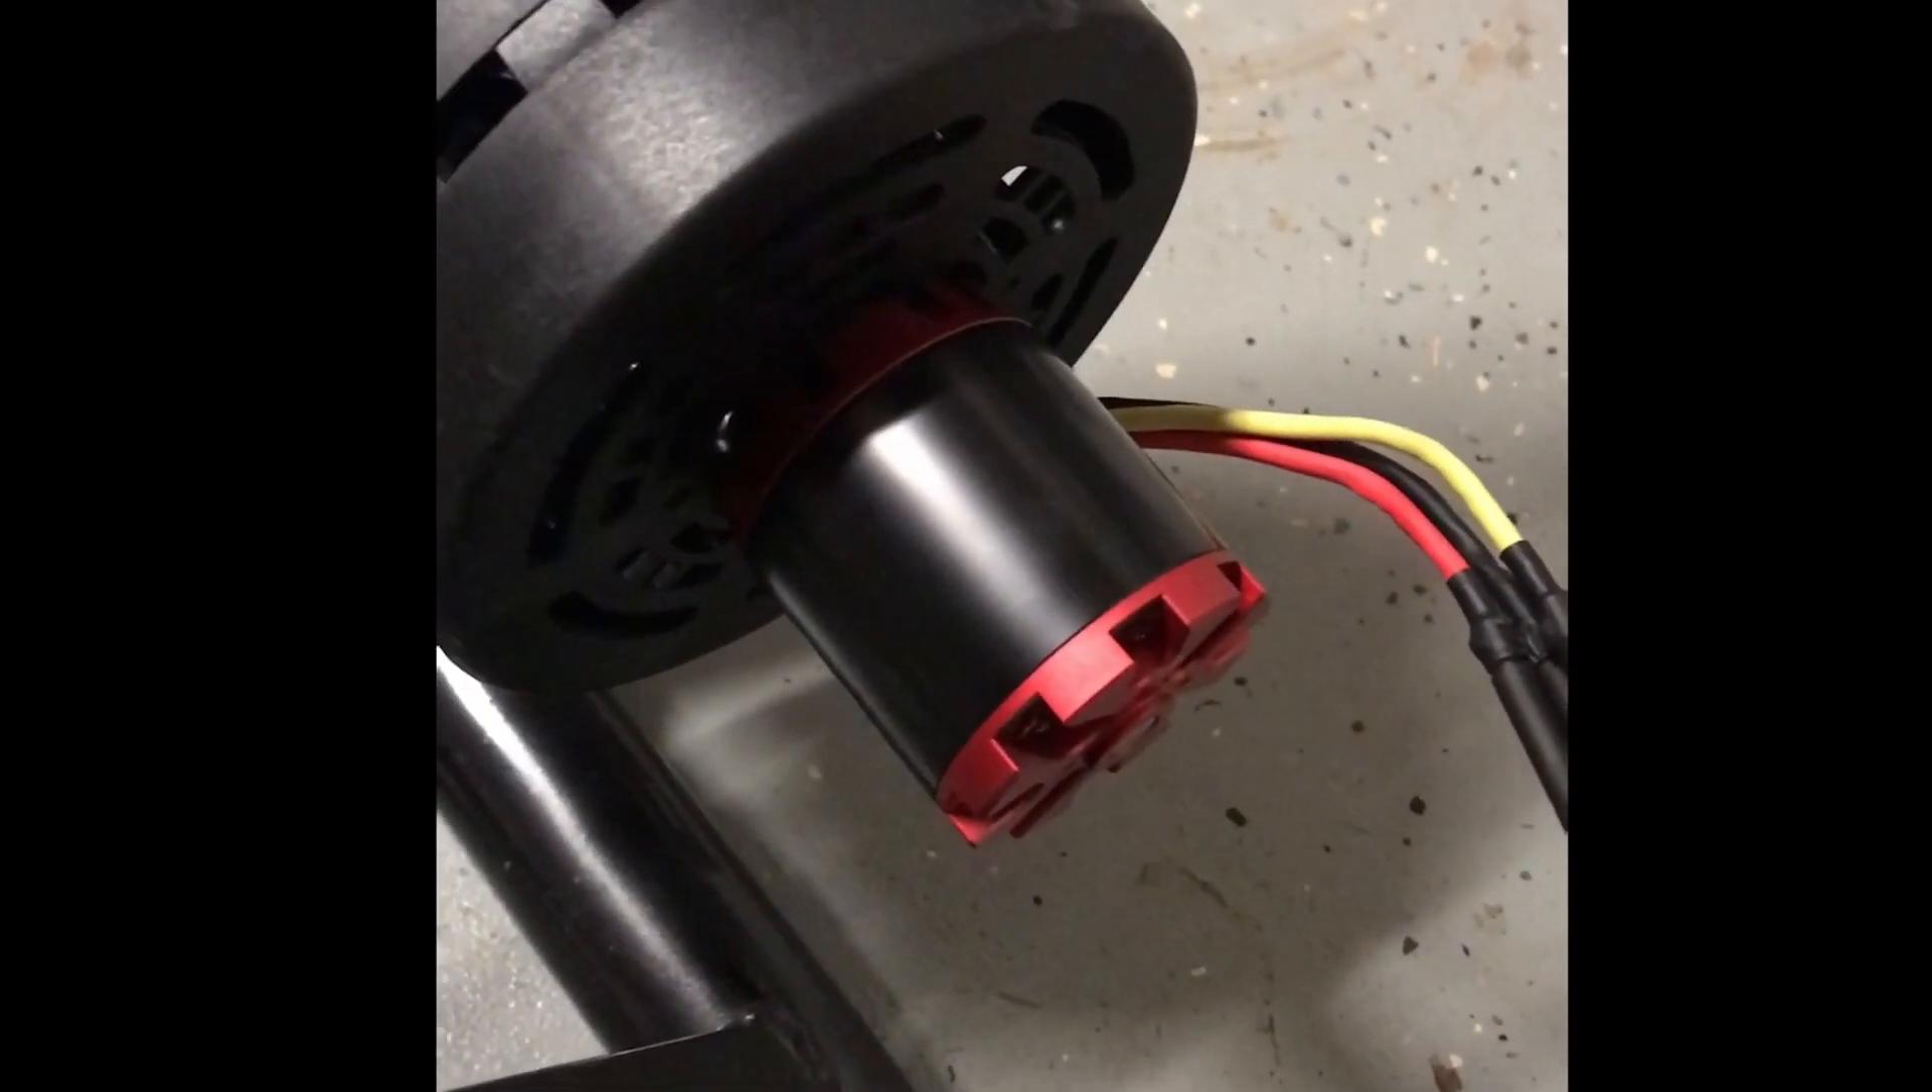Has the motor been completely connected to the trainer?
Yes.